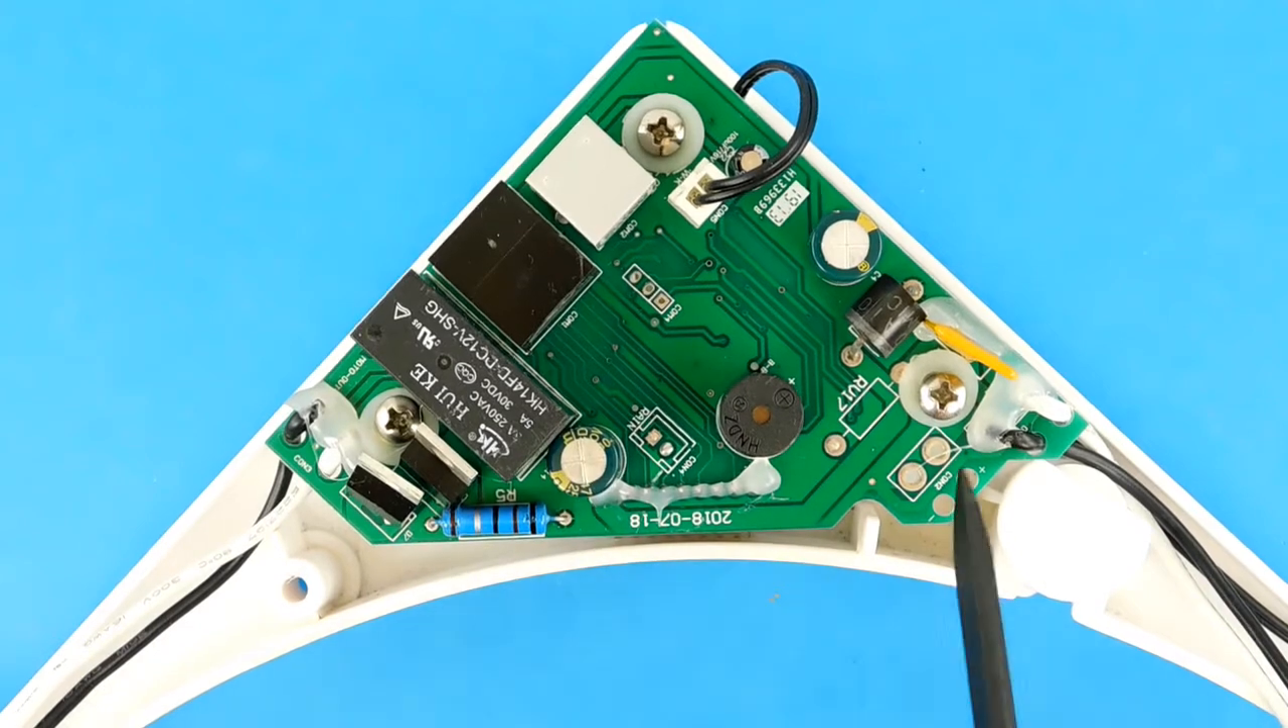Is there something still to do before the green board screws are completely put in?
No.